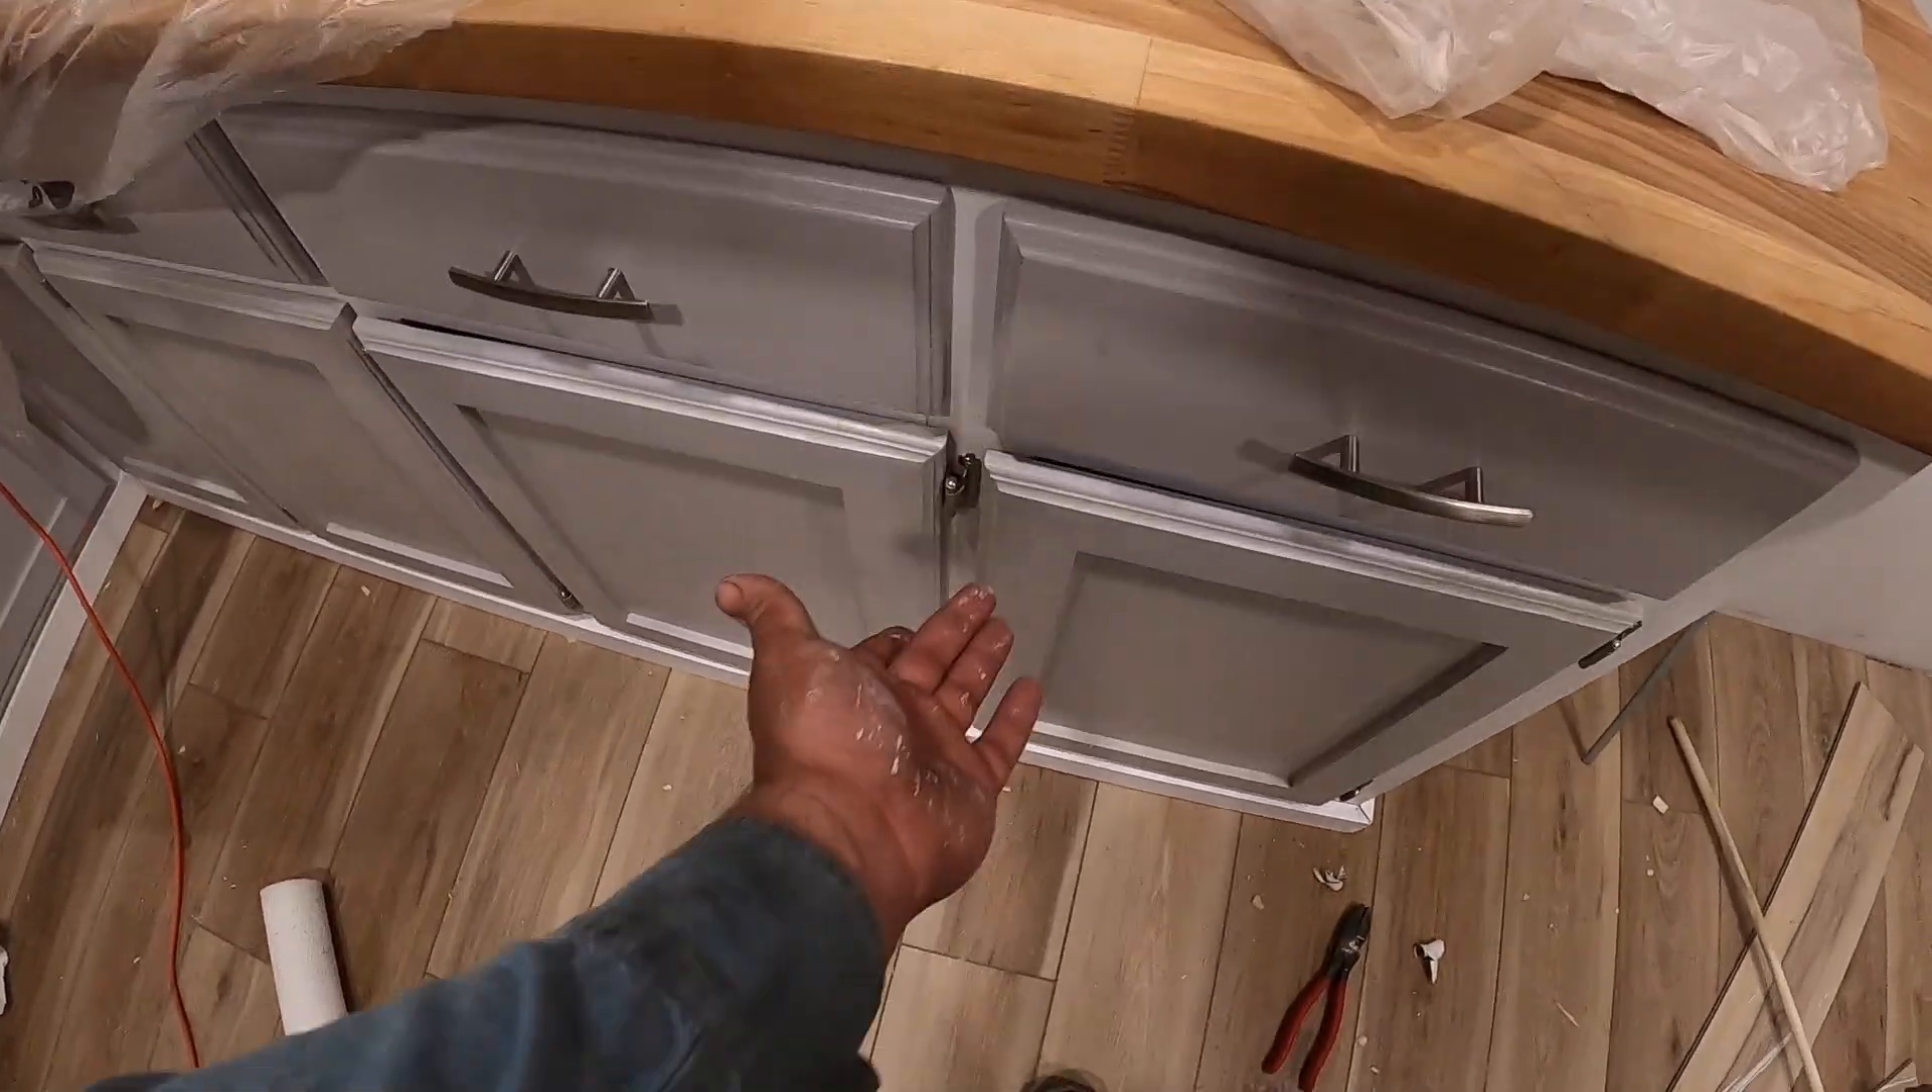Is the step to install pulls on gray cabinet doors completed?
No.